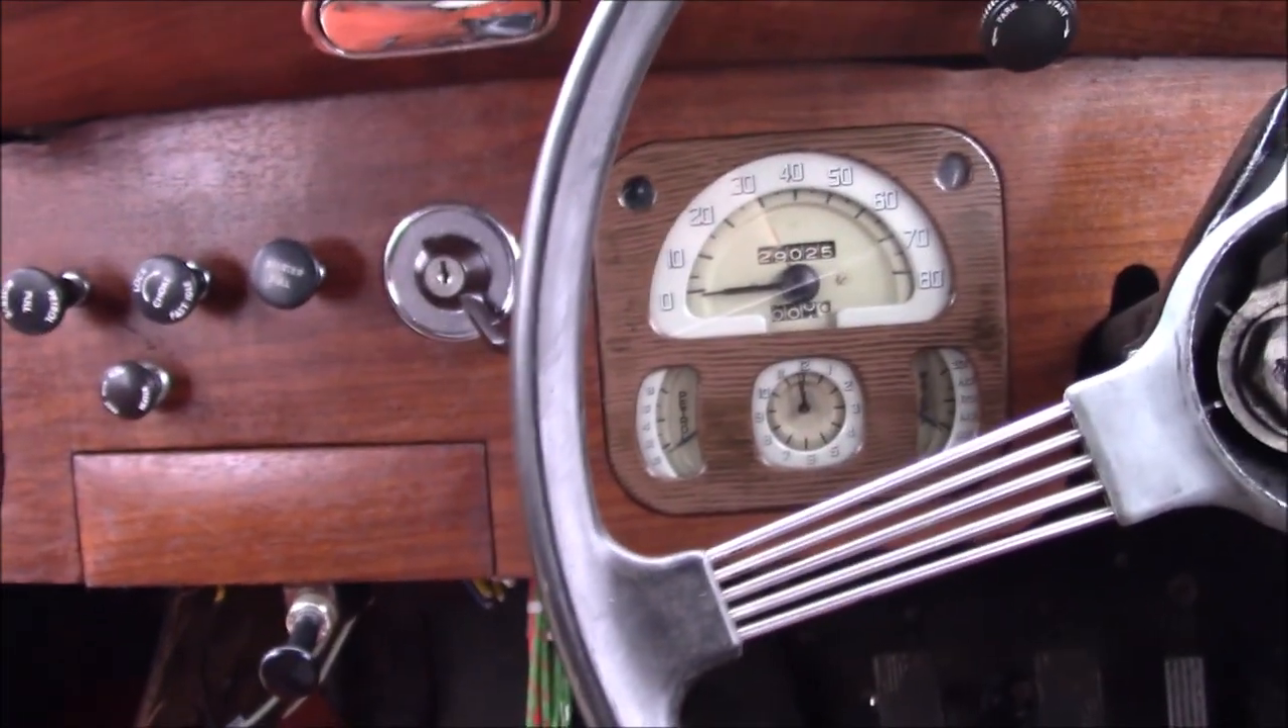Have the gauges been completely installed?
Yes.